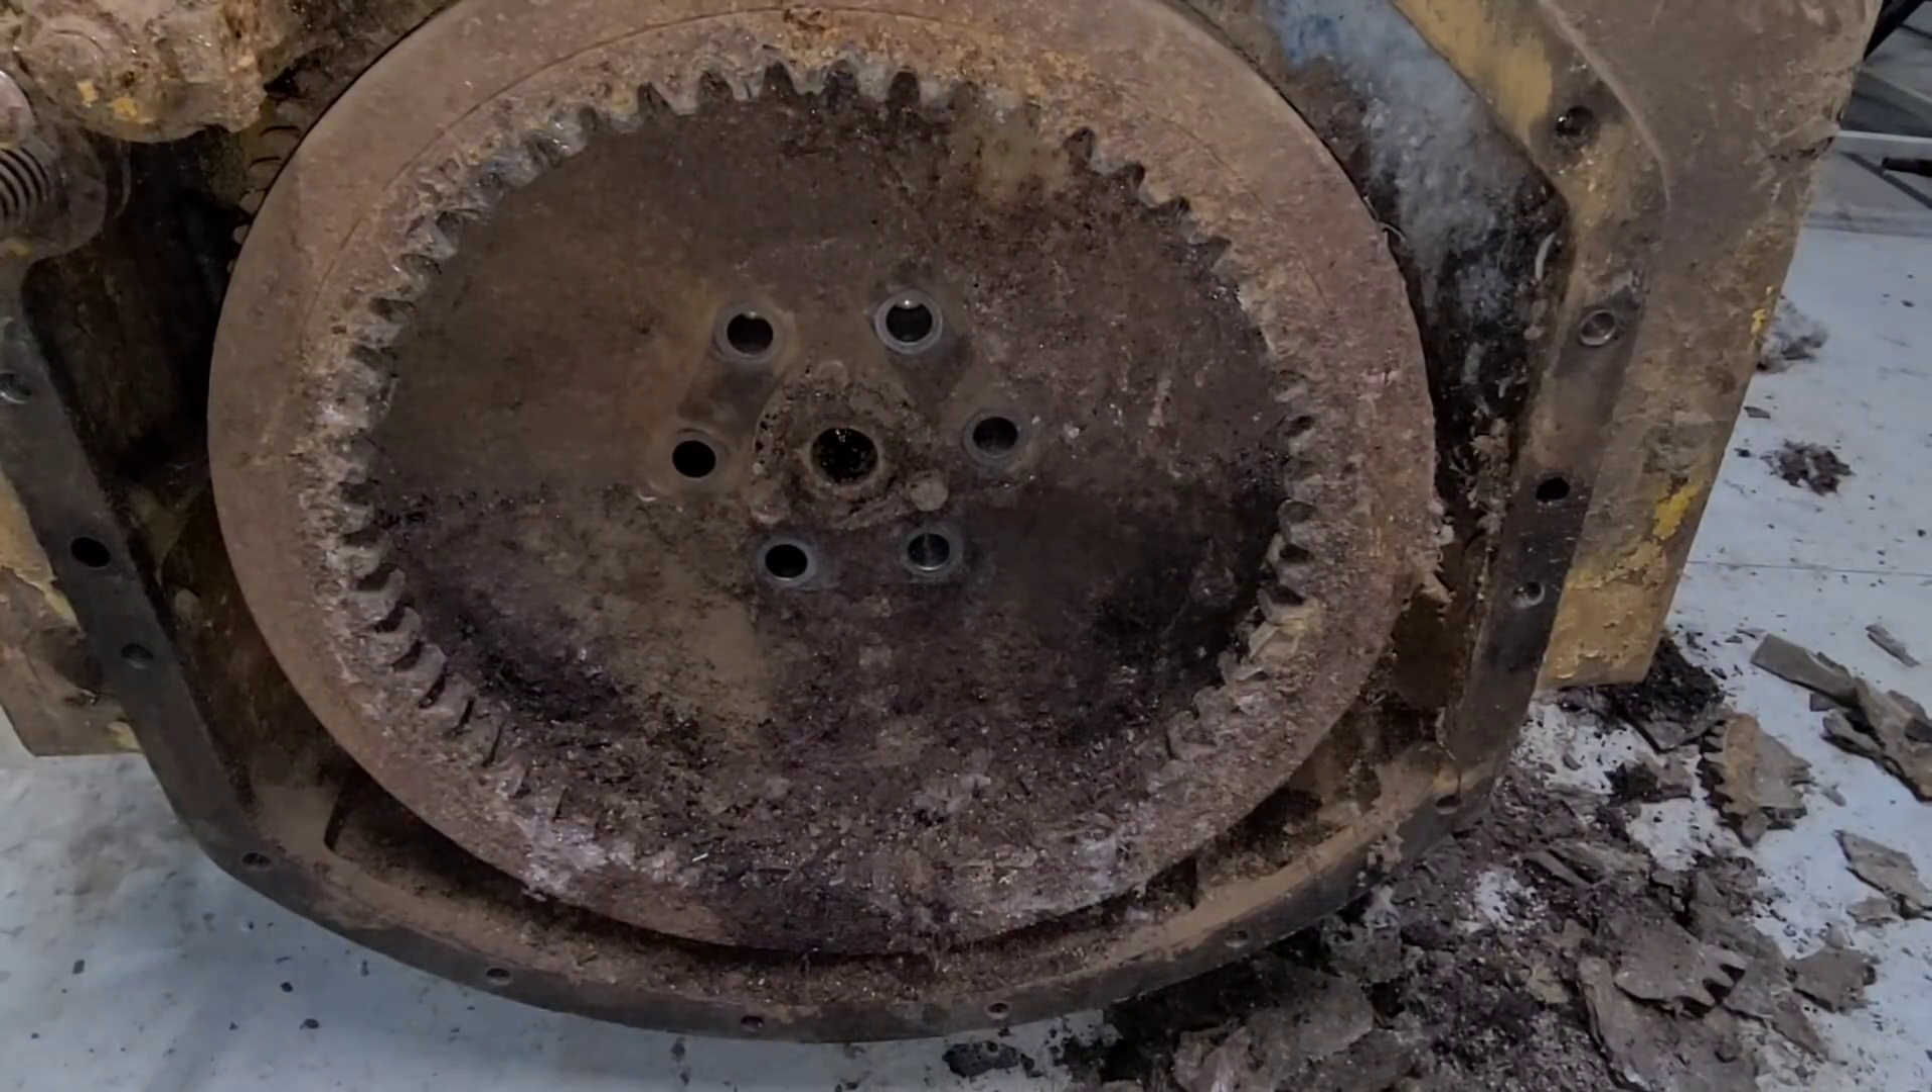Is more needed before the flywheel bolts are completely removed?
No.